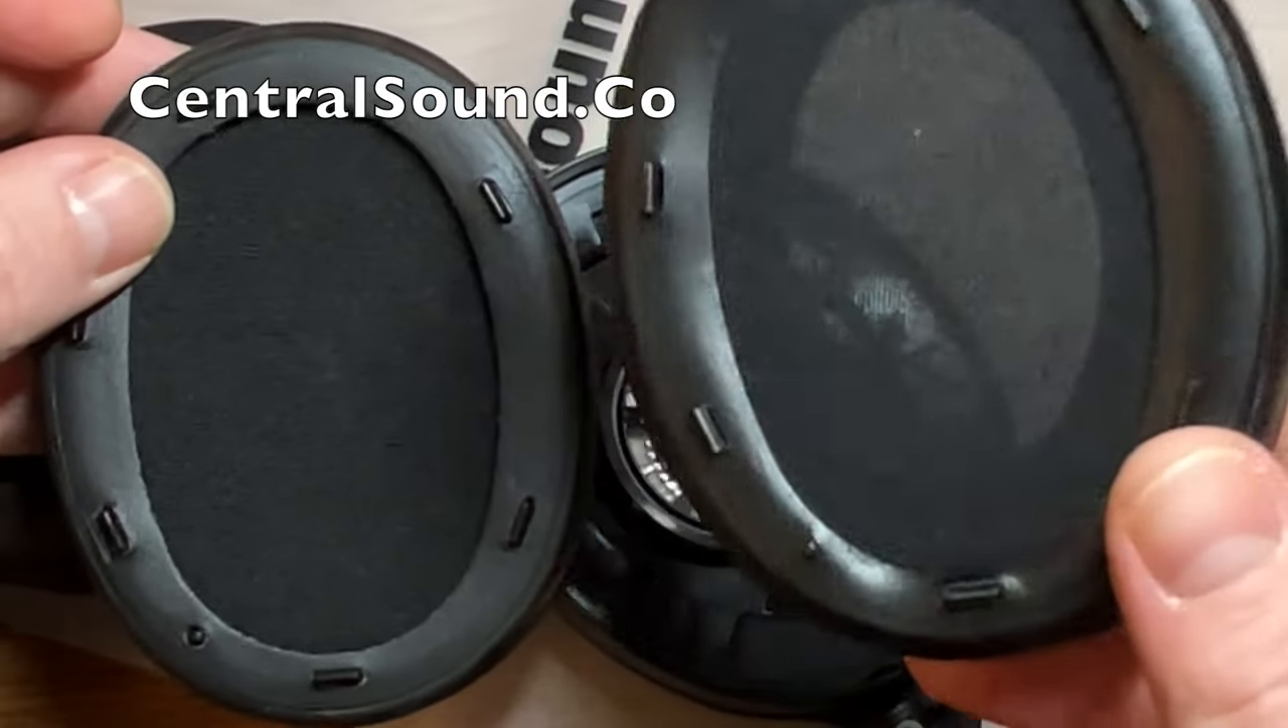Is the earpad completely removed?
Yes.